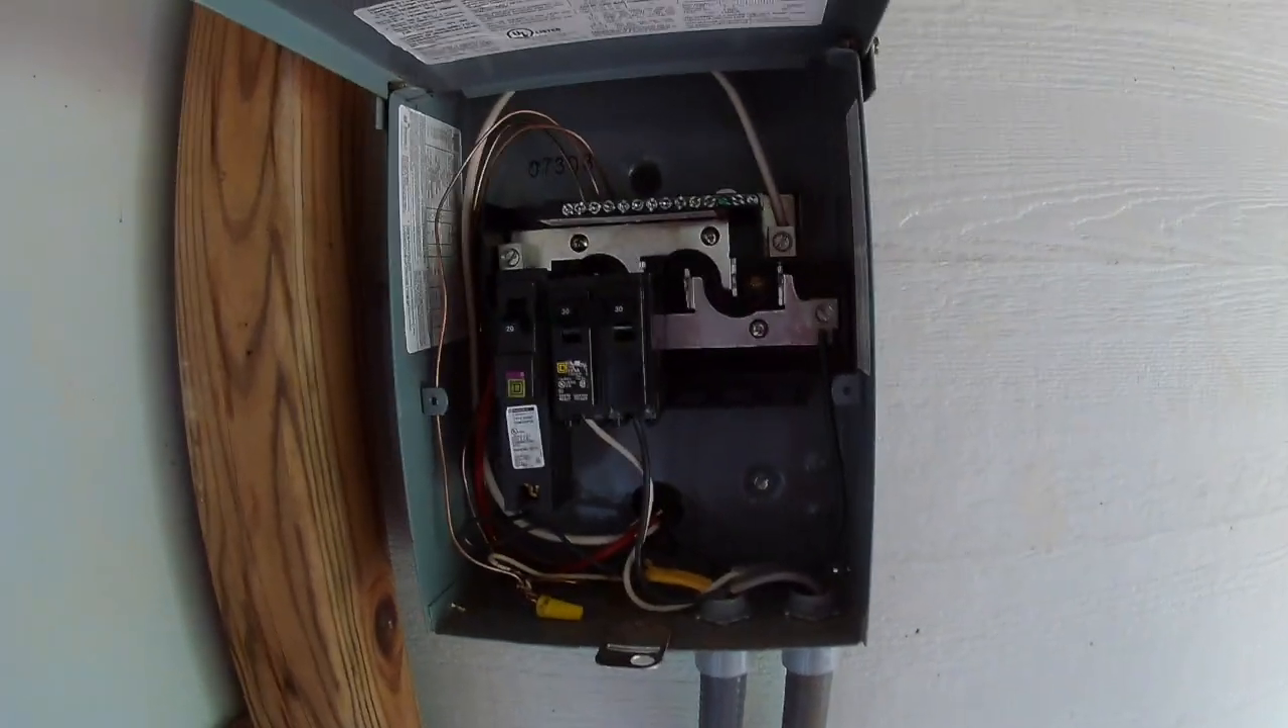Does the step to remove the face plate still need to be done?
No.